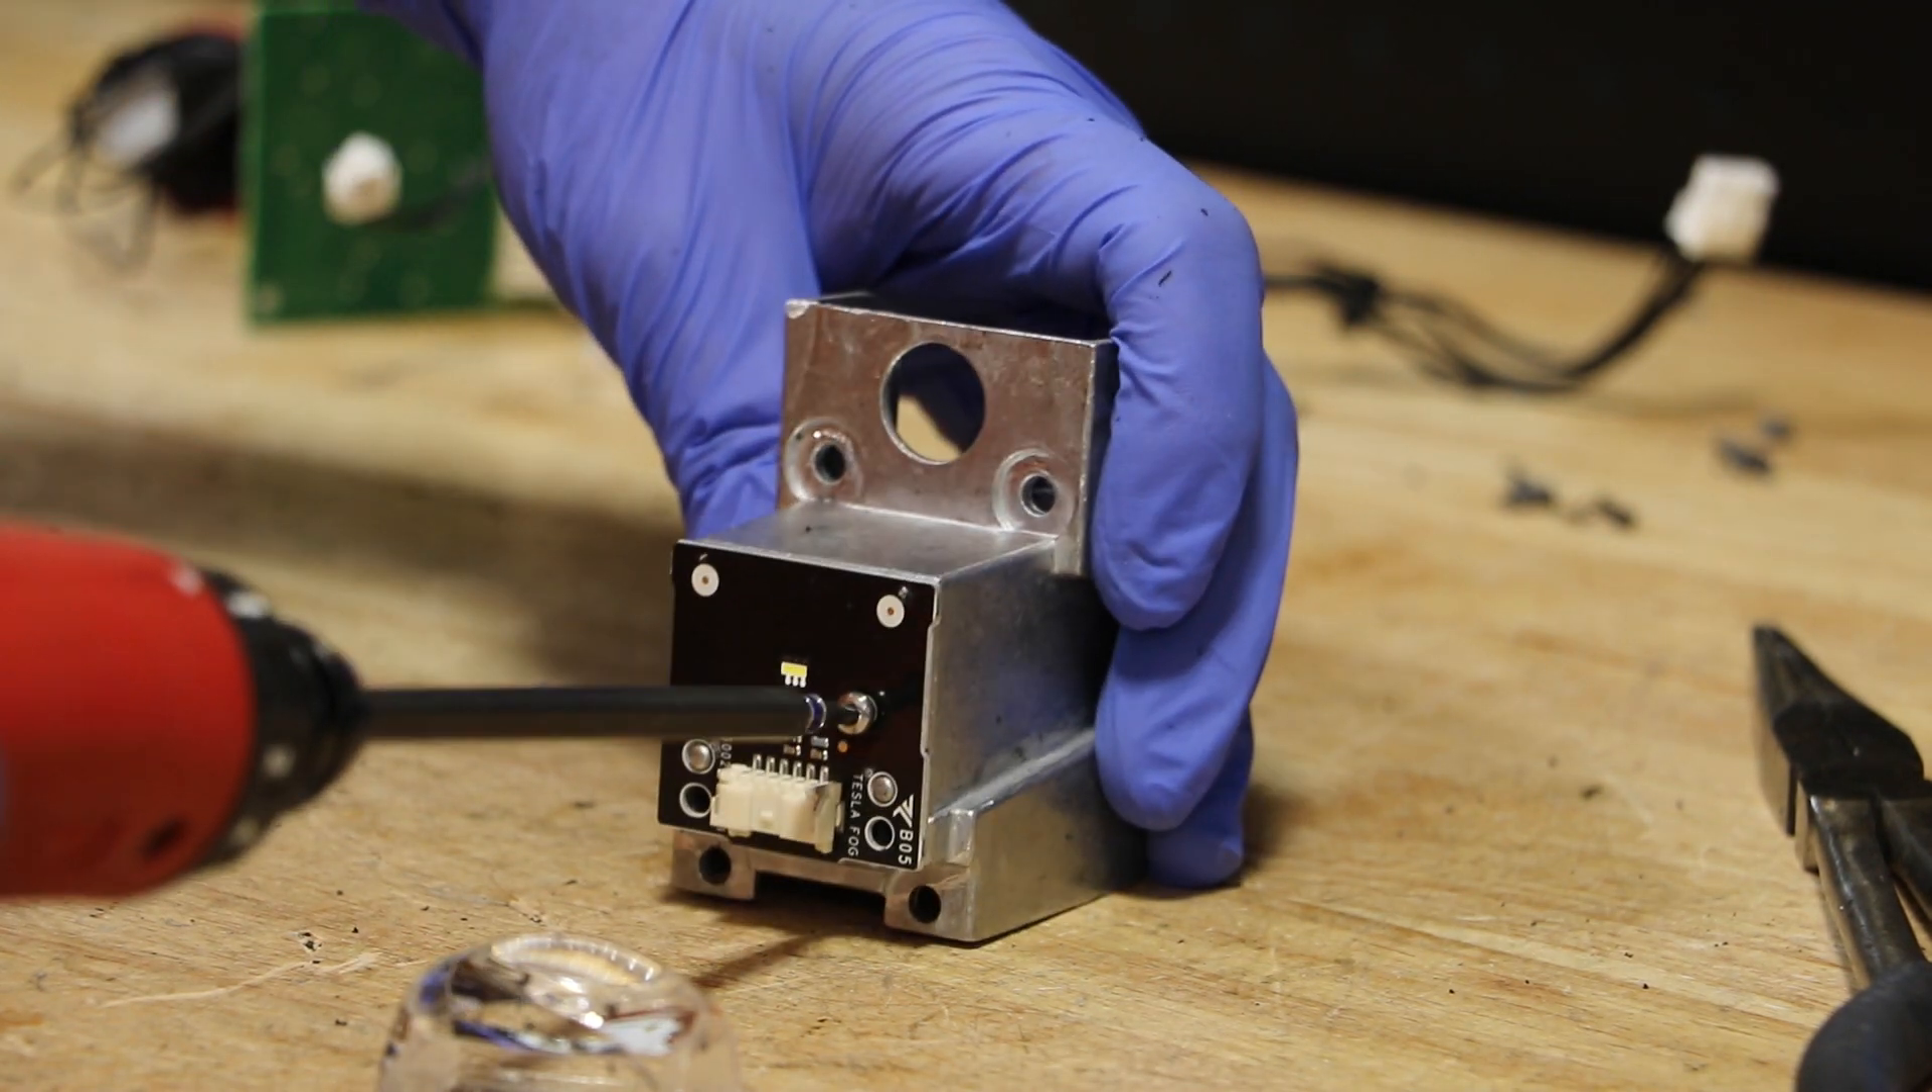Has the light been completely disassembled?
No.